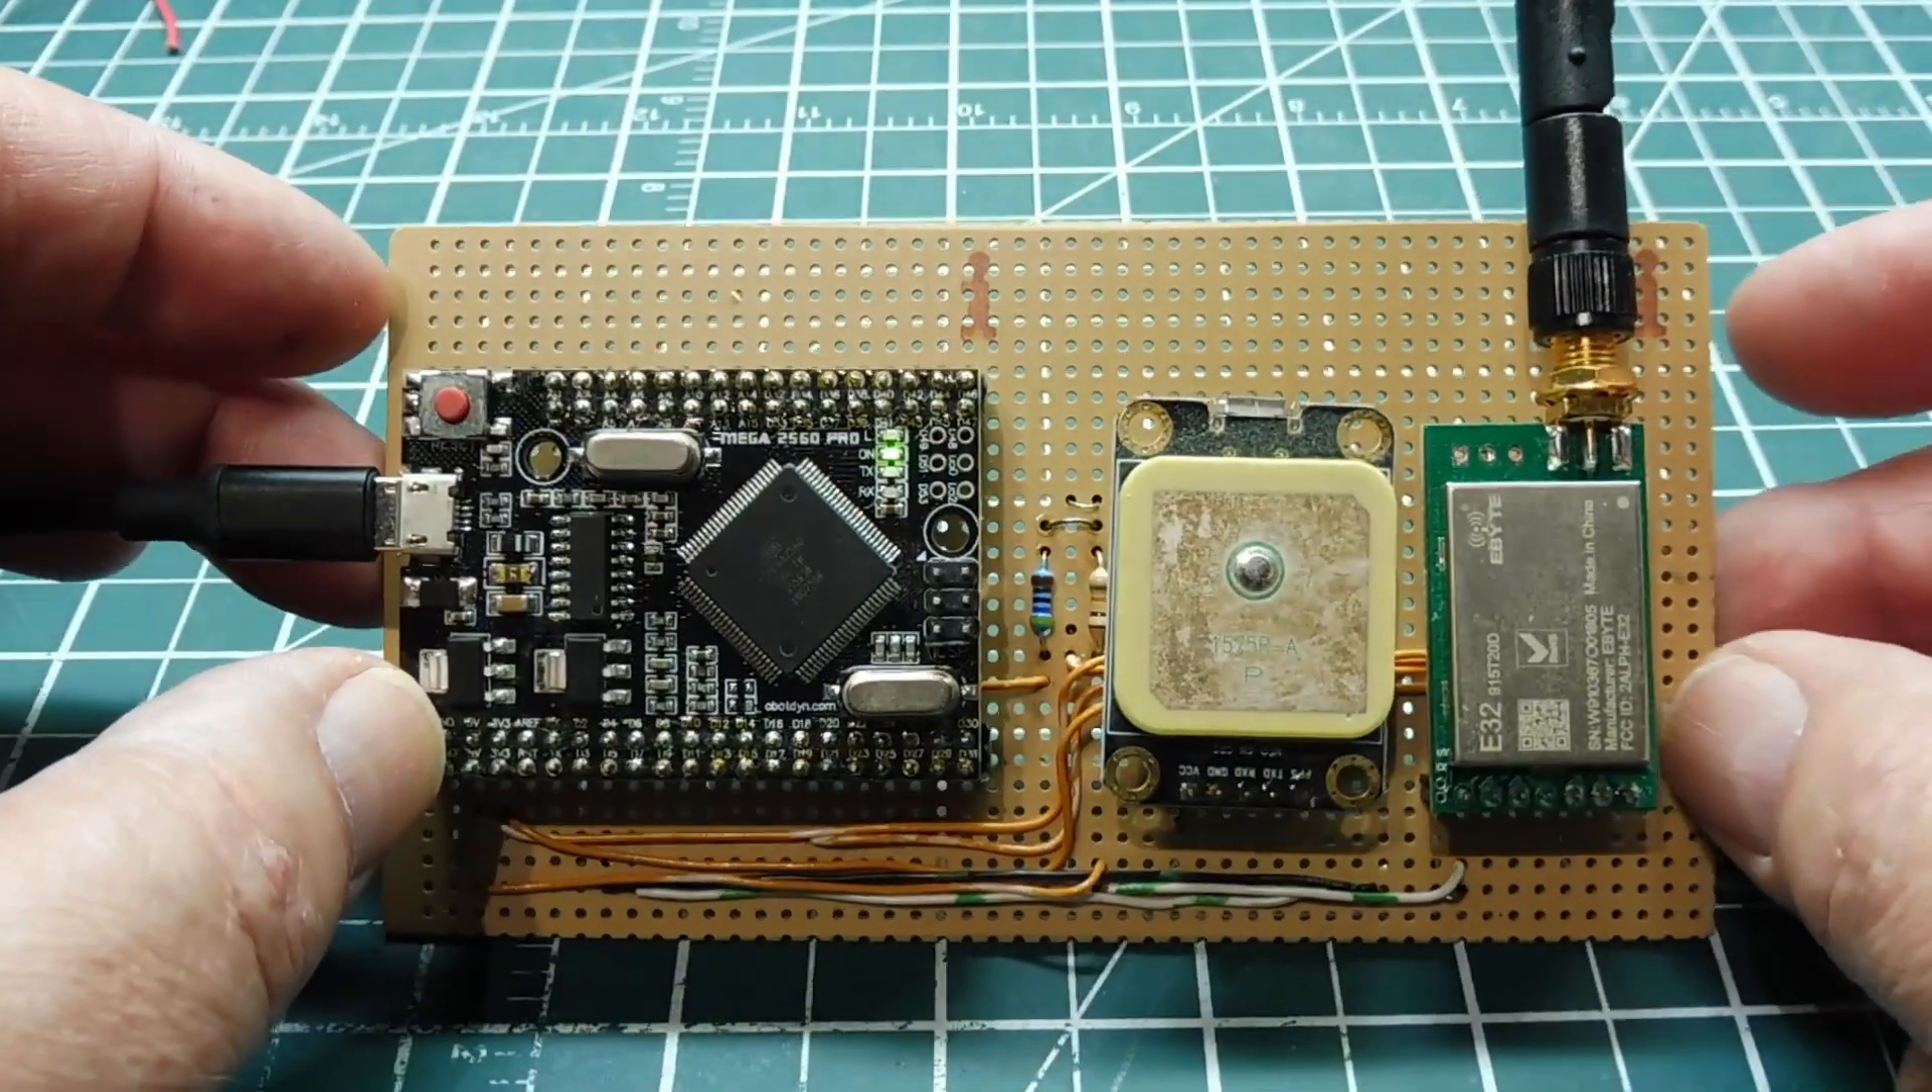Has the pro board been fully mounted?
Yes.